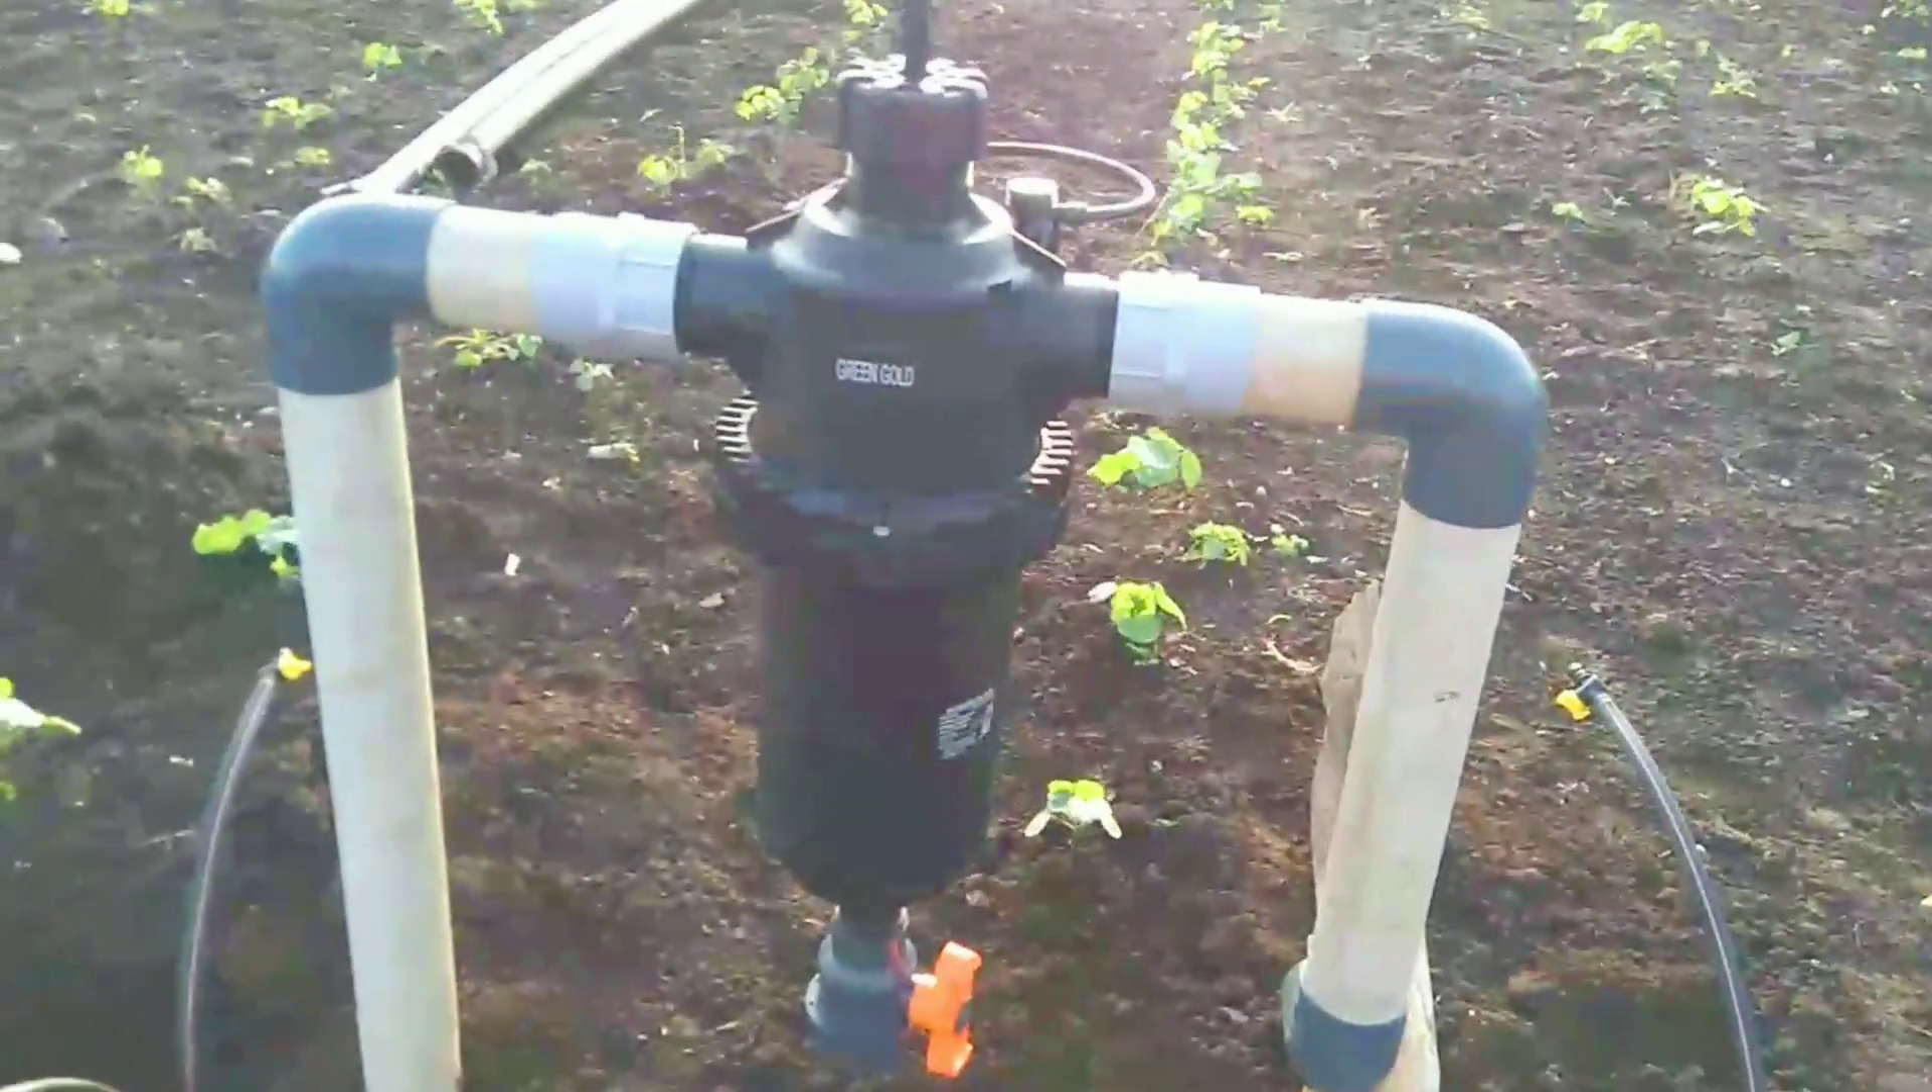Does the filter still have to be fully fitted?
No.